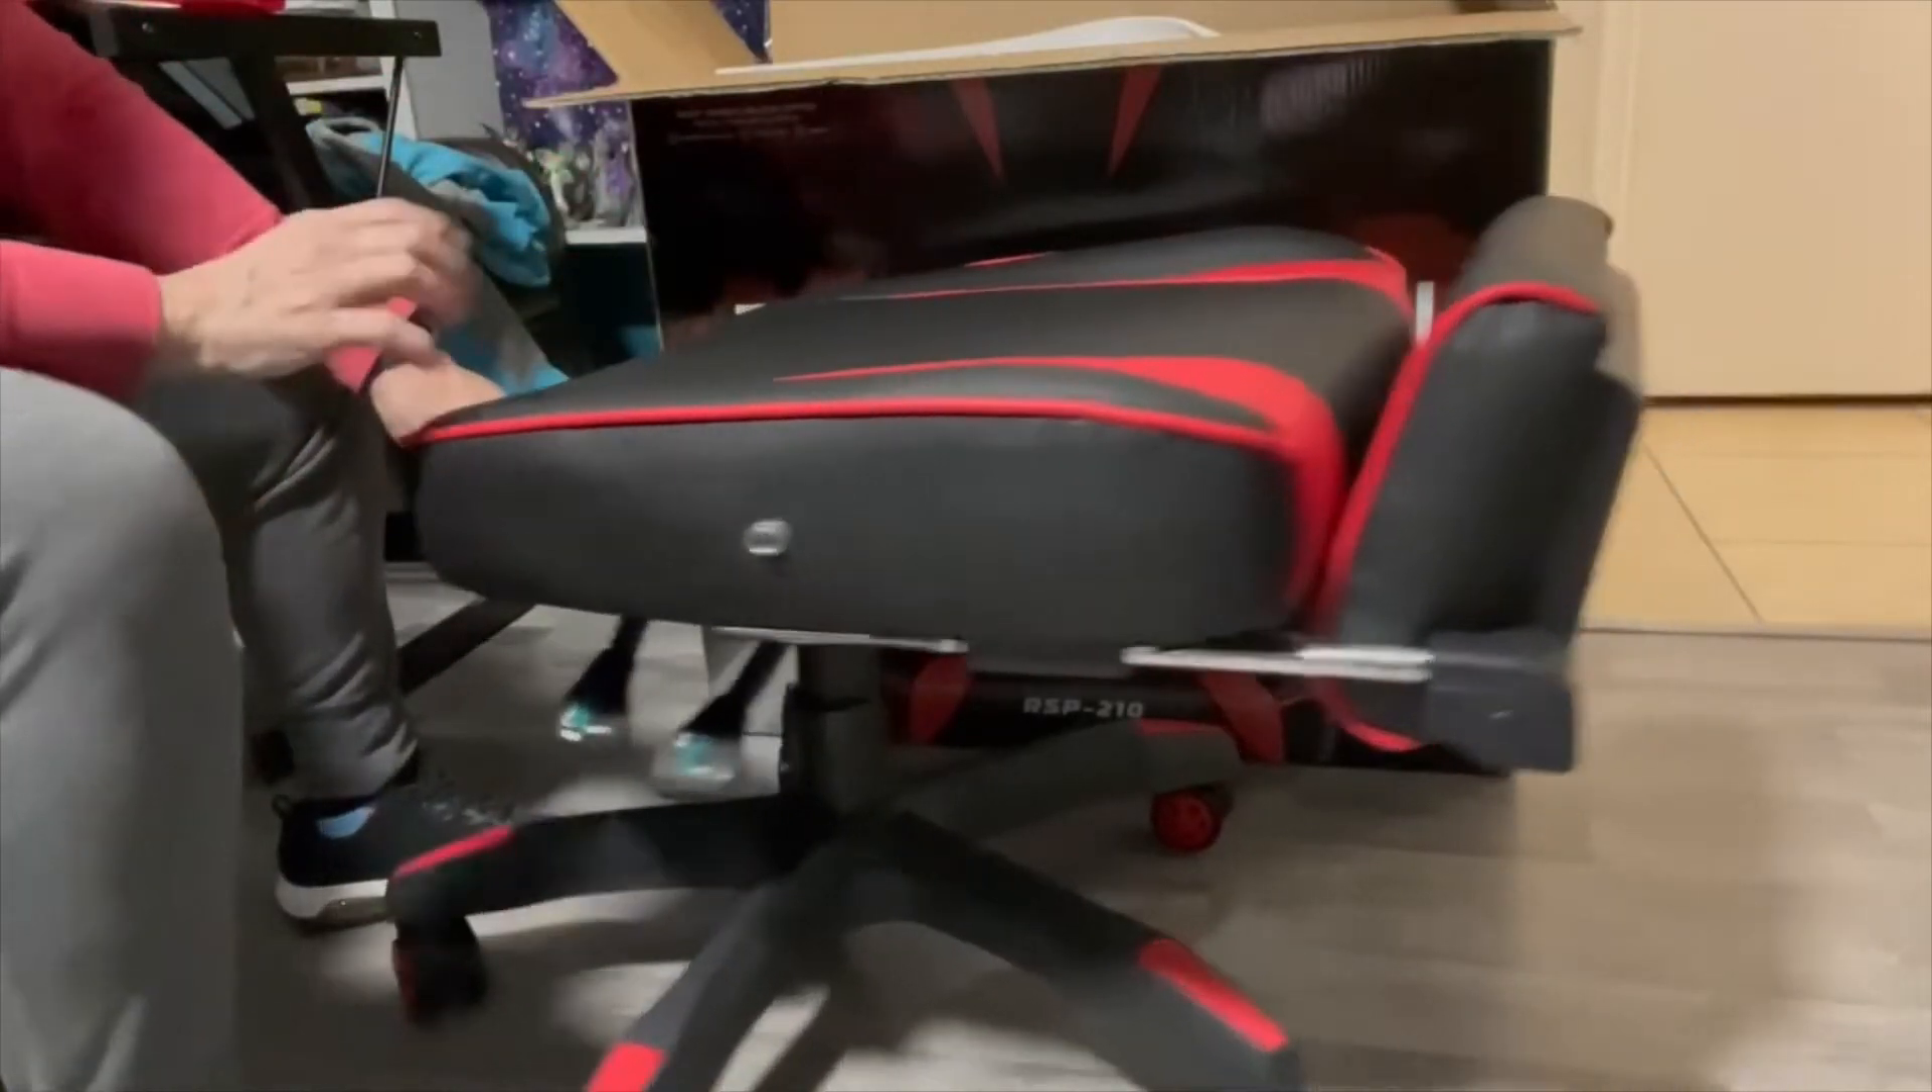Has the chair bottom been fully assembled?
Yes.